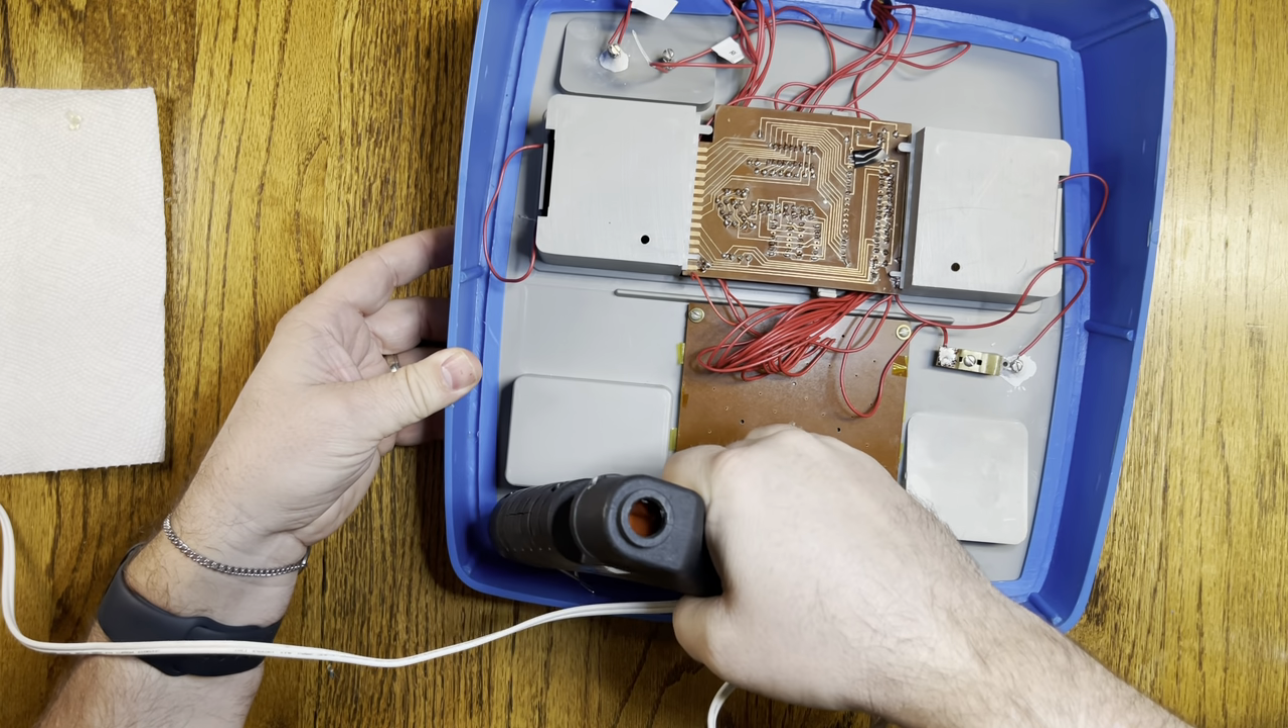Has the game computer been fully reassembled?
No.